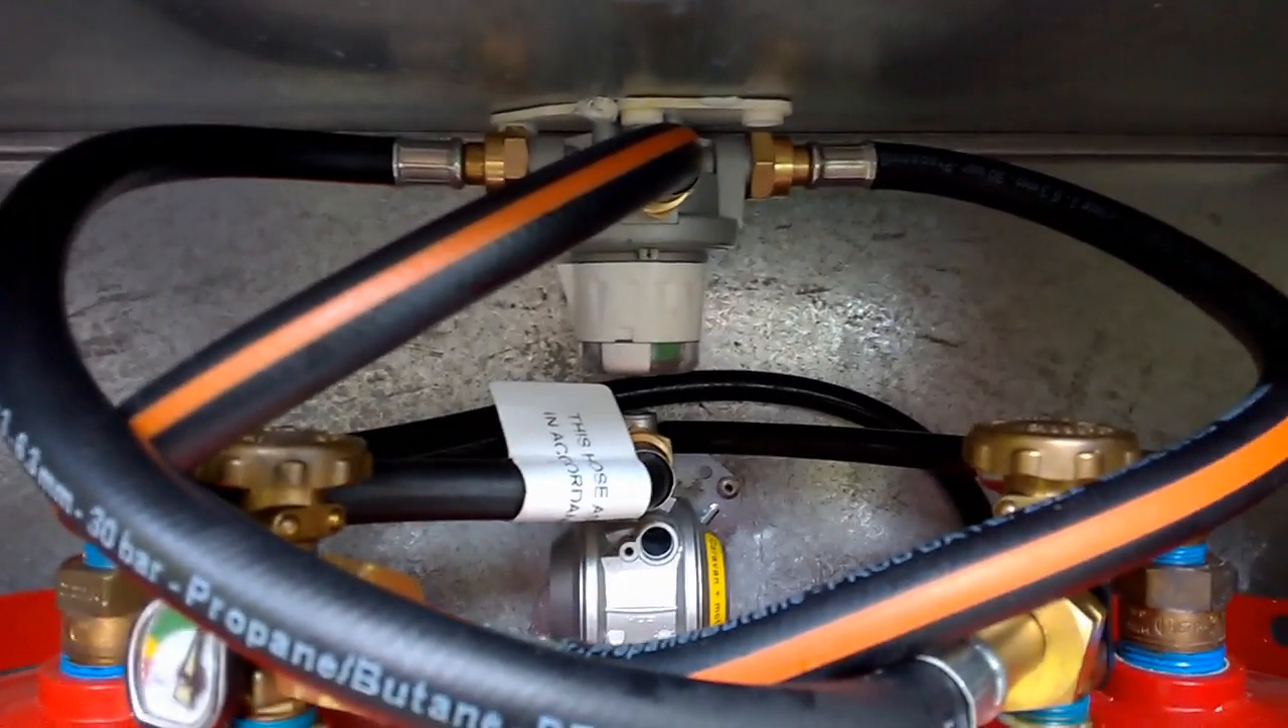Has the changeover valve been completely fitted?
Yes.